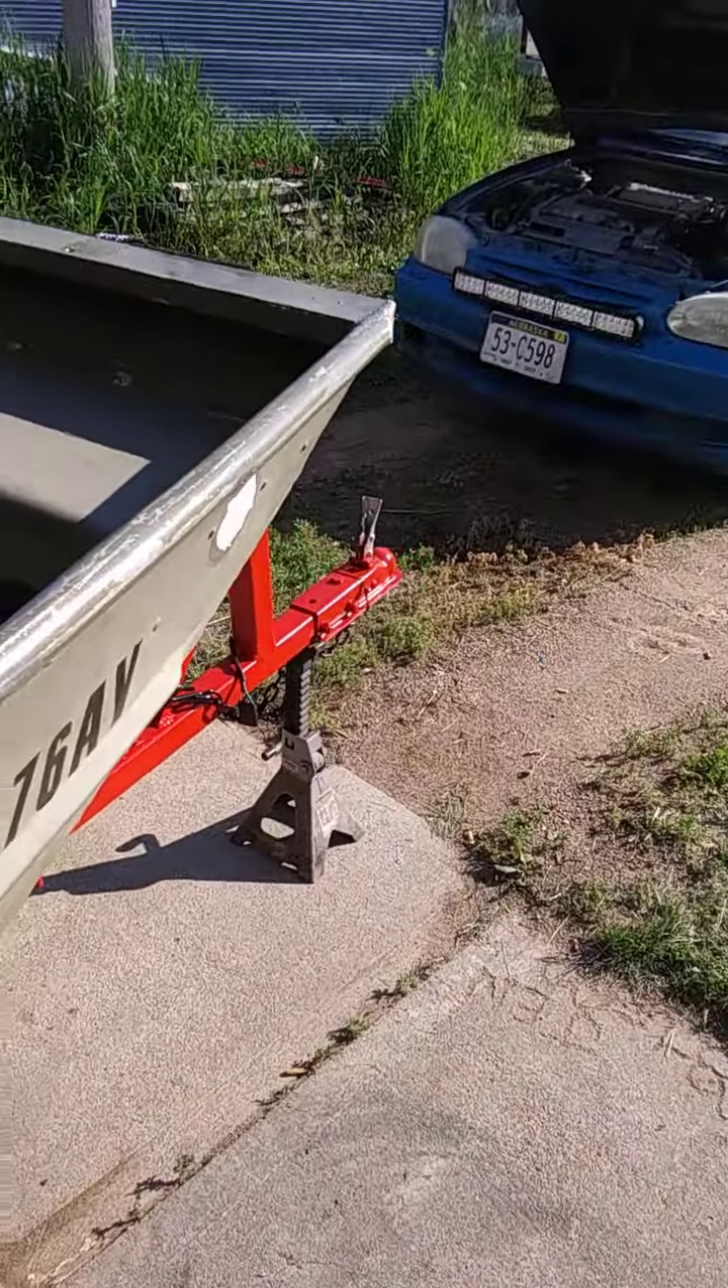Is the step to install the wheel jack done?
No.